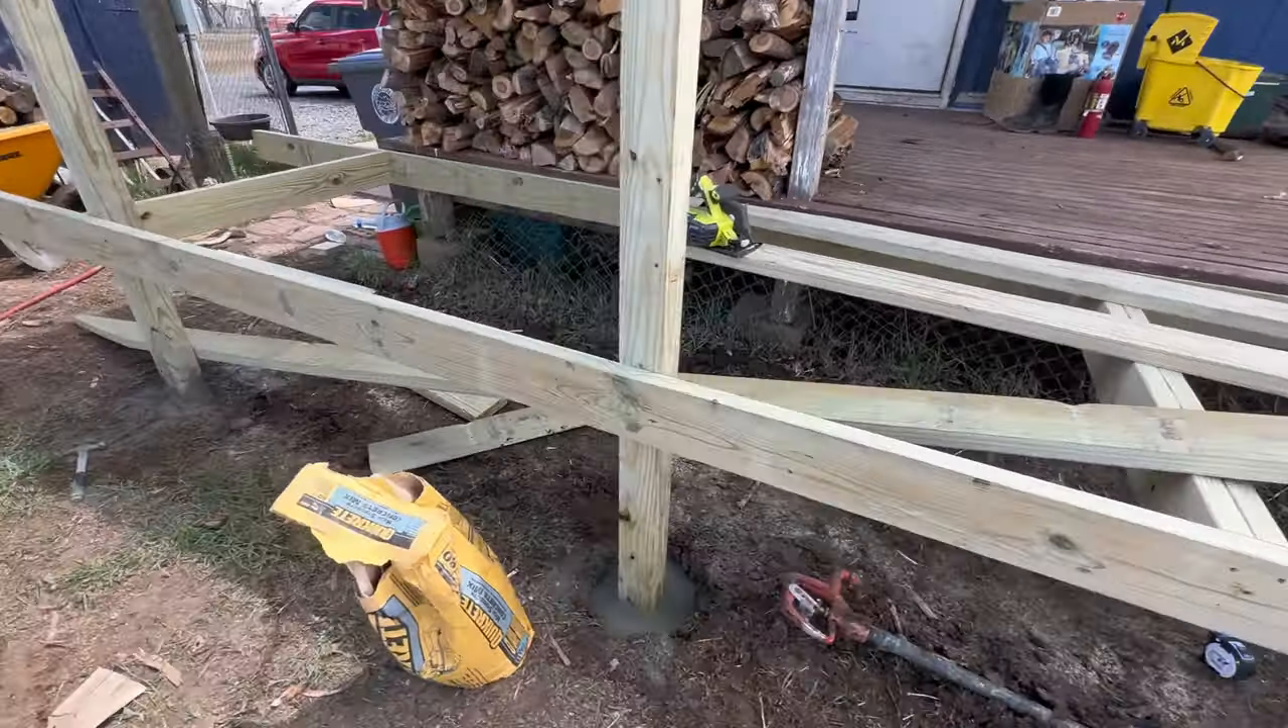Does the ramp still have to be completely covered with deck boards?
Yes.